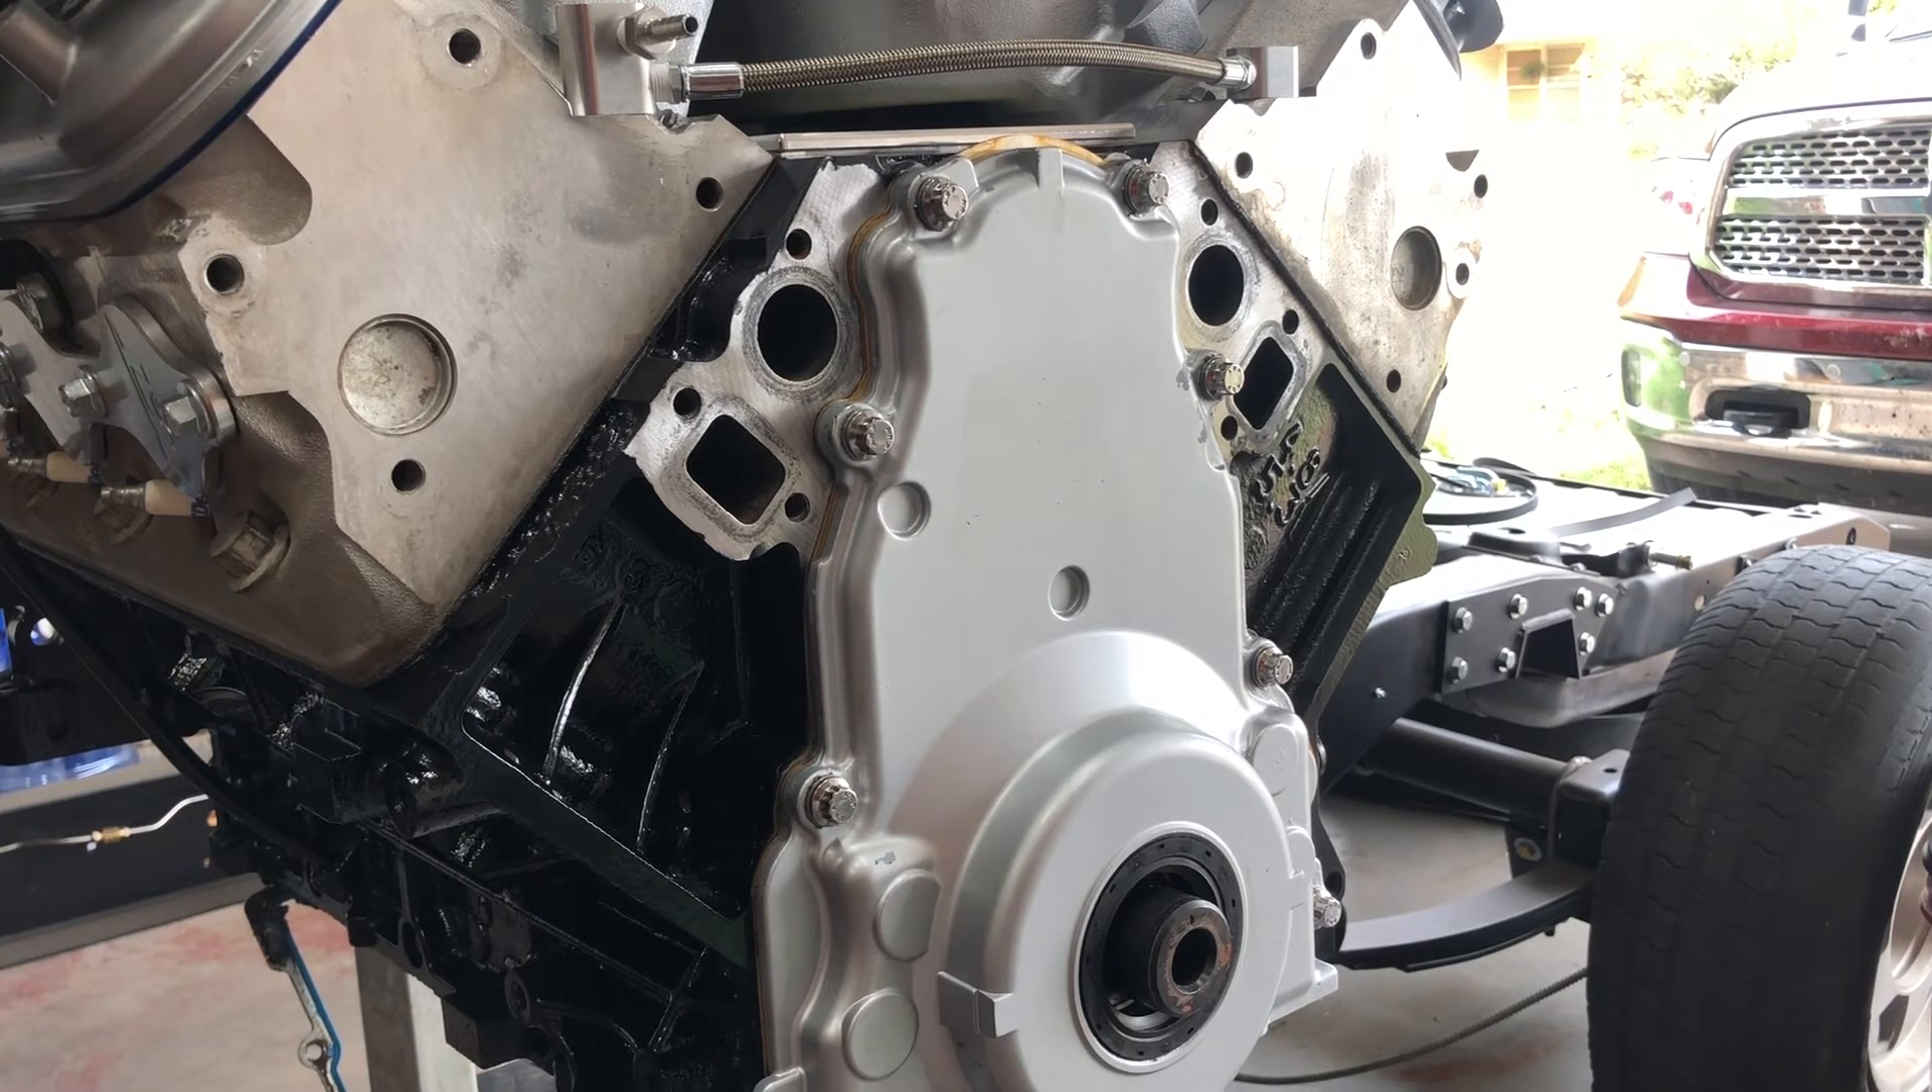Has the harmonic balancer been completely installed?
No.